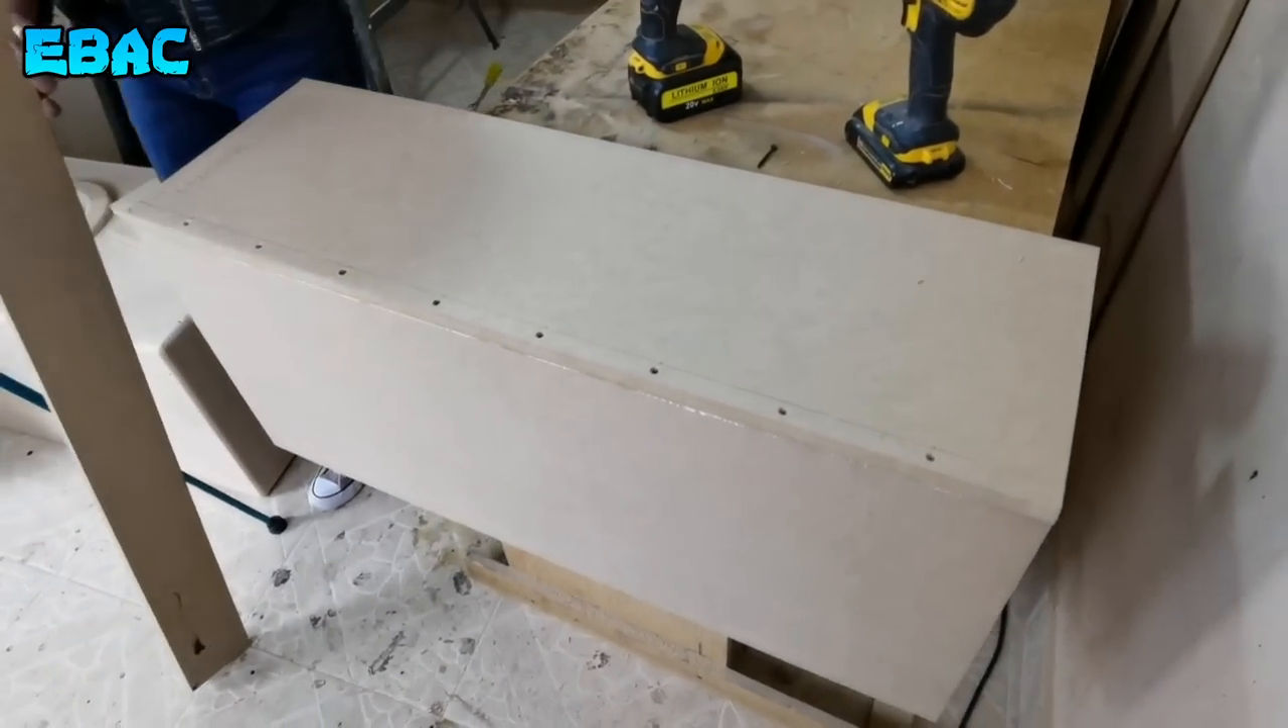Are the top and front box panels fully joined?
Yes.